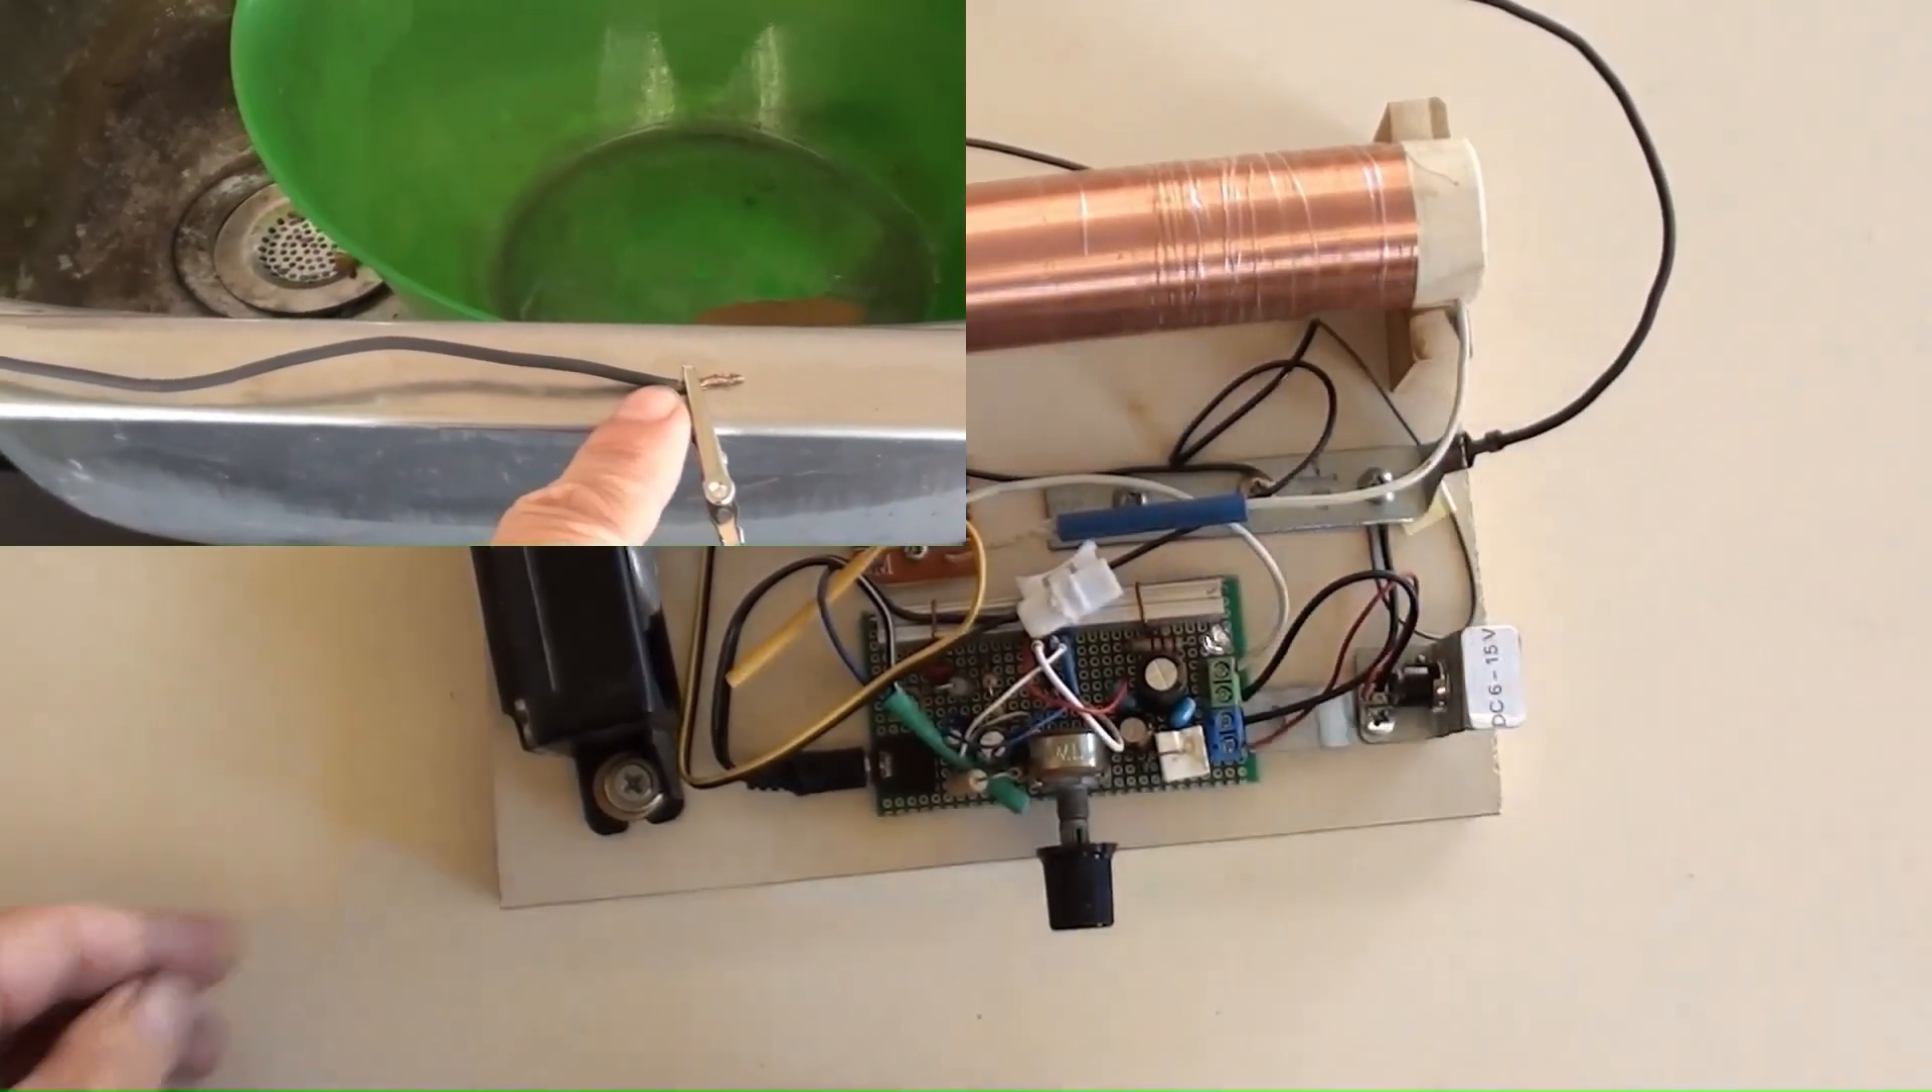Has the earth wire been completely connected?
Yes.